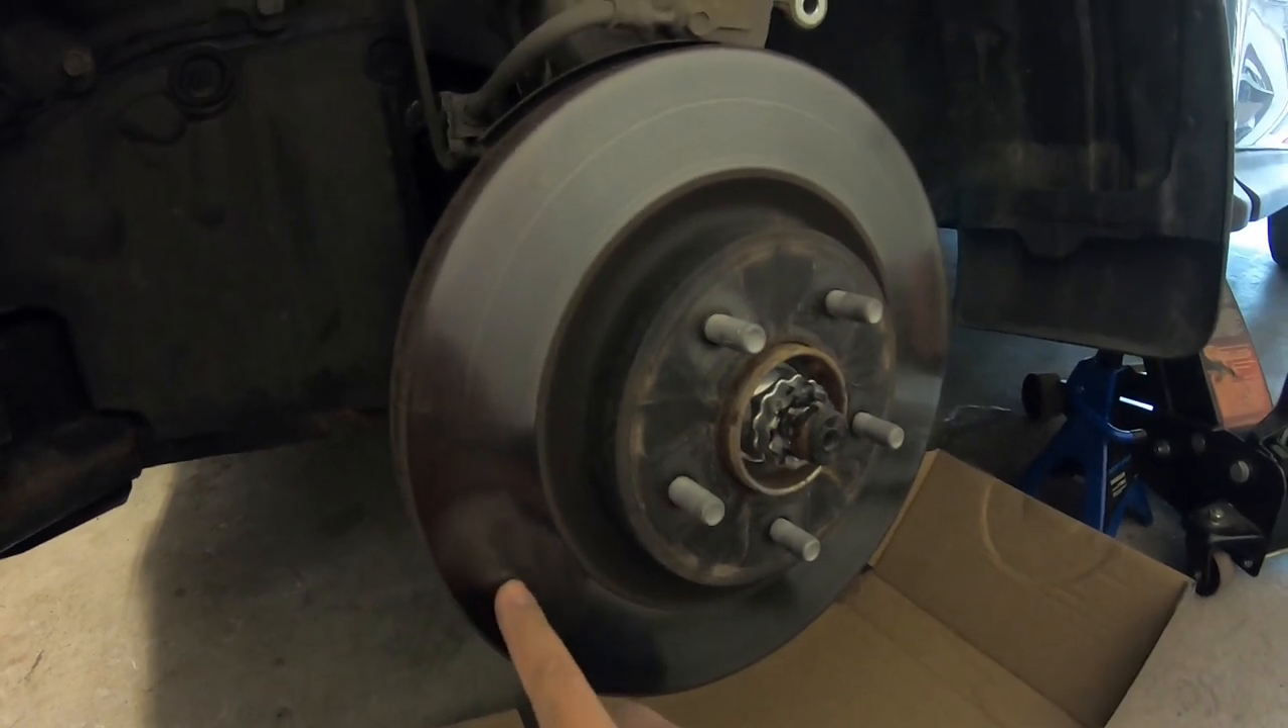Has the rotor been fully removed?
No.